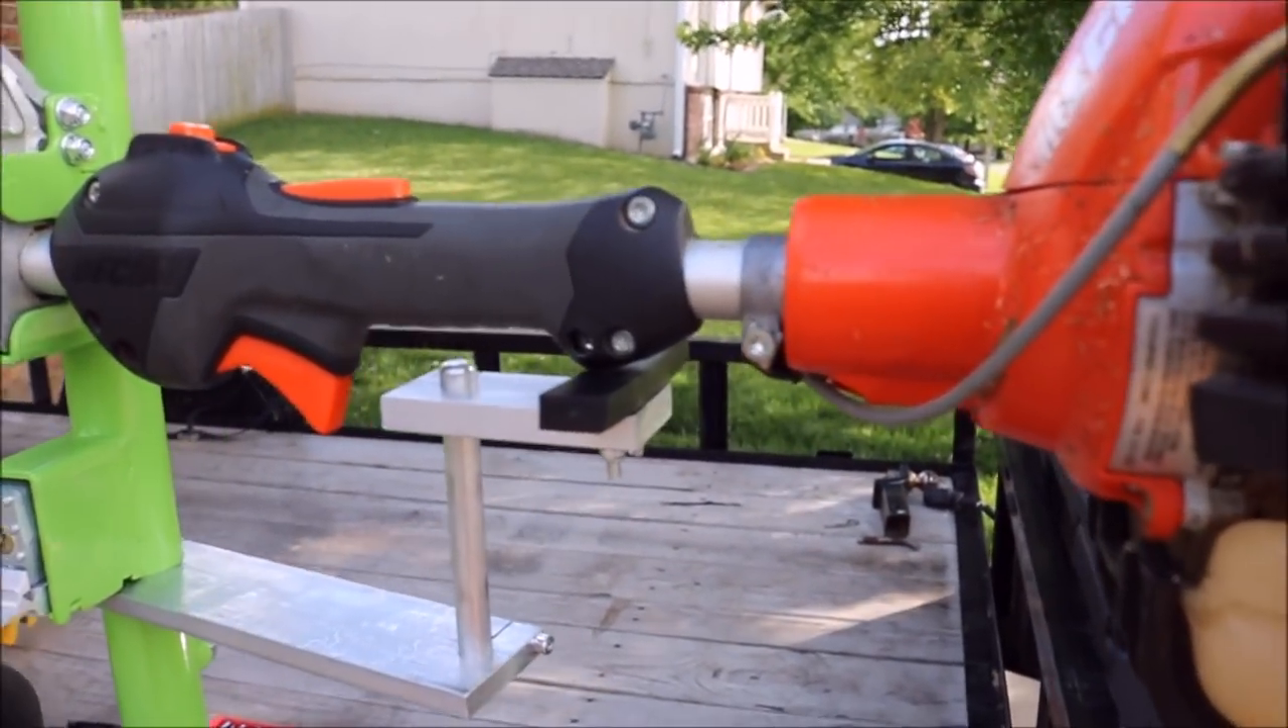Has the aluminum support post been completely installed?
Yes.